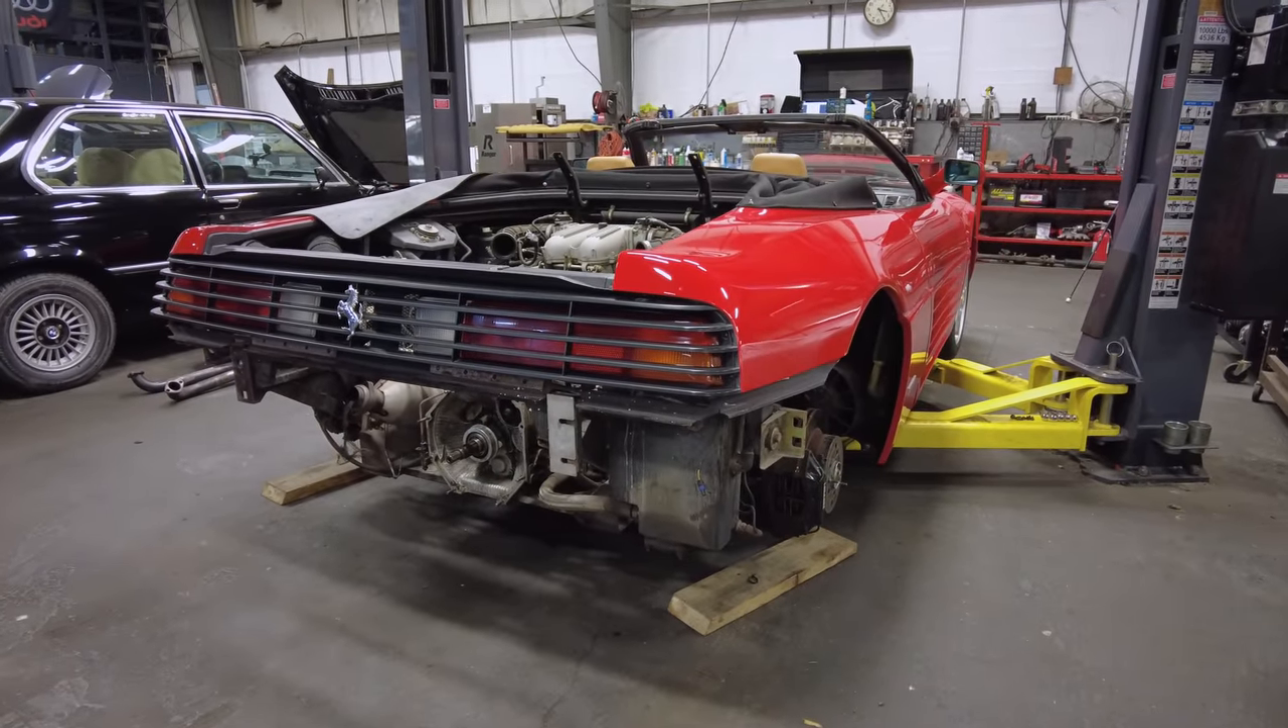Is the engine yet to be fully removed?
Yes.